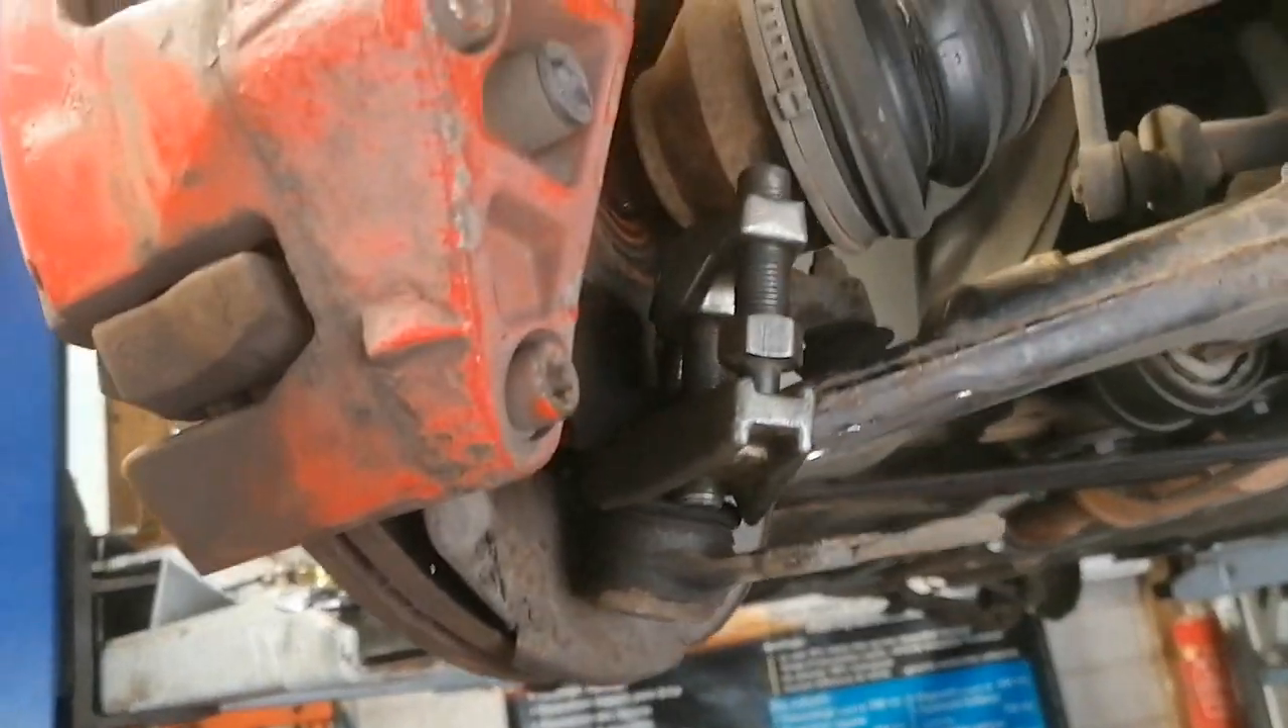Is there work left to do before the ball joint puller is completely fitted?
No.